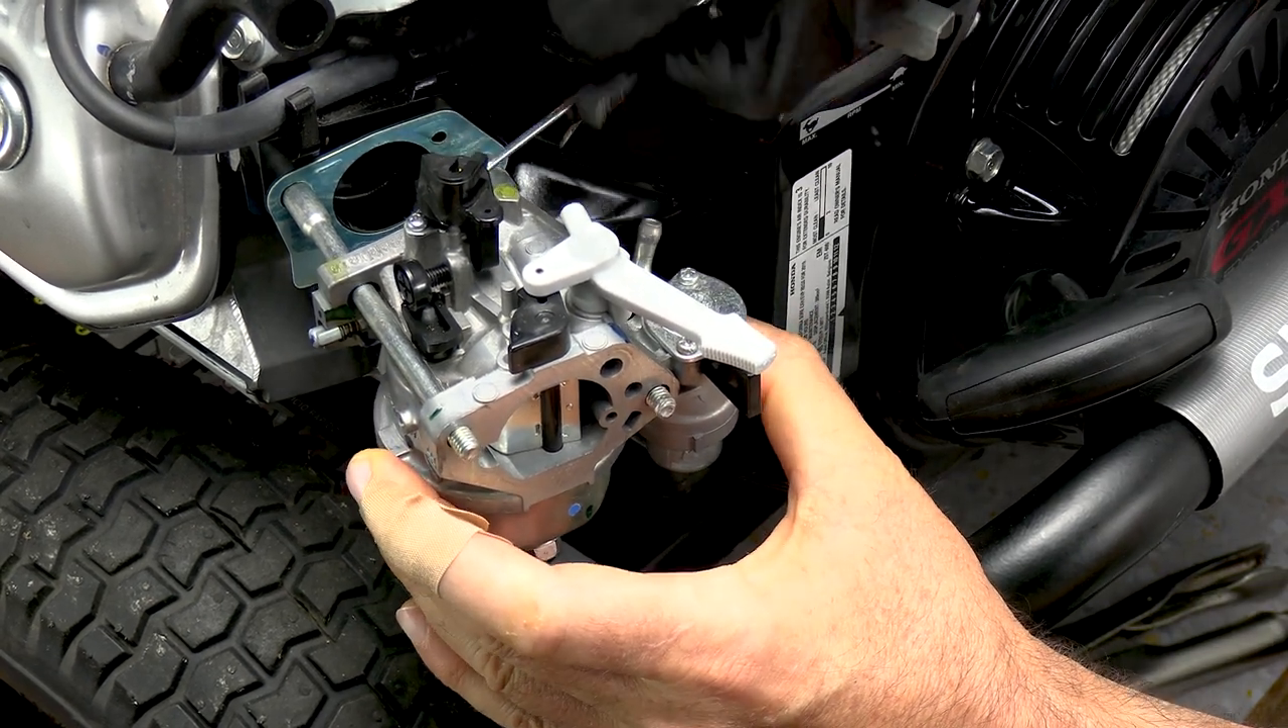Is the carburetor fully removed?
No.